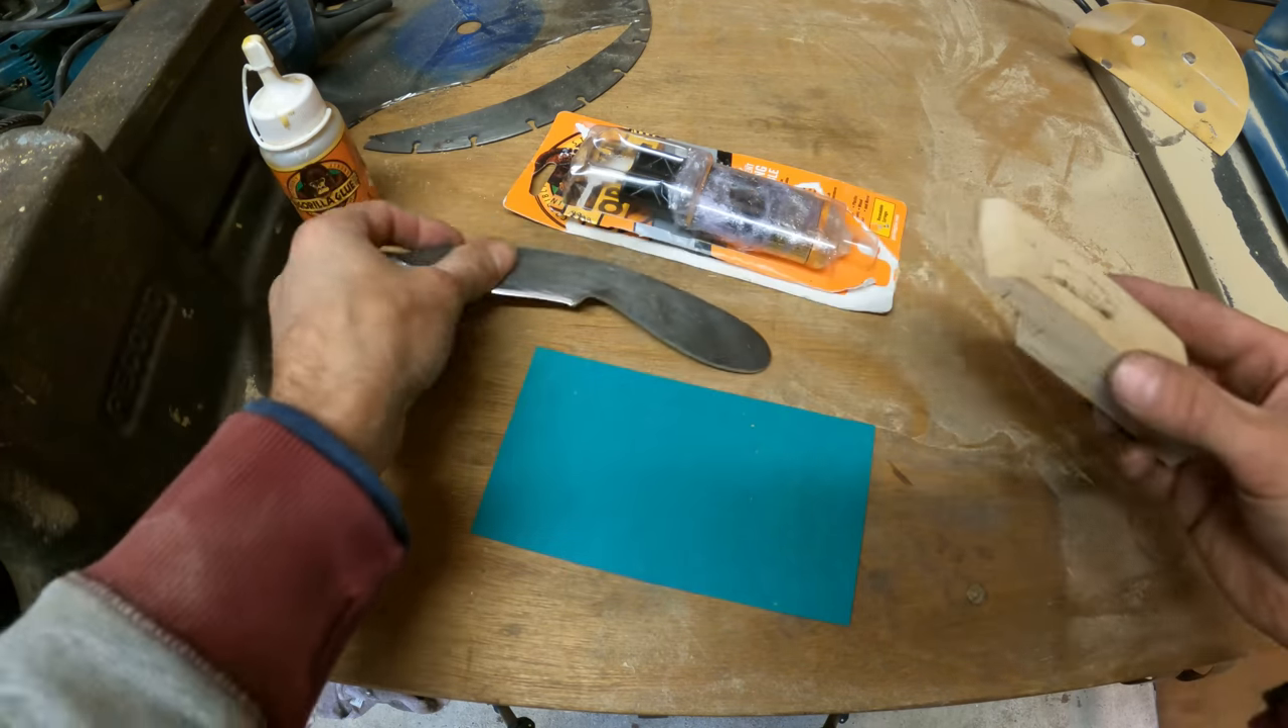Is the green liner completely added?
No.